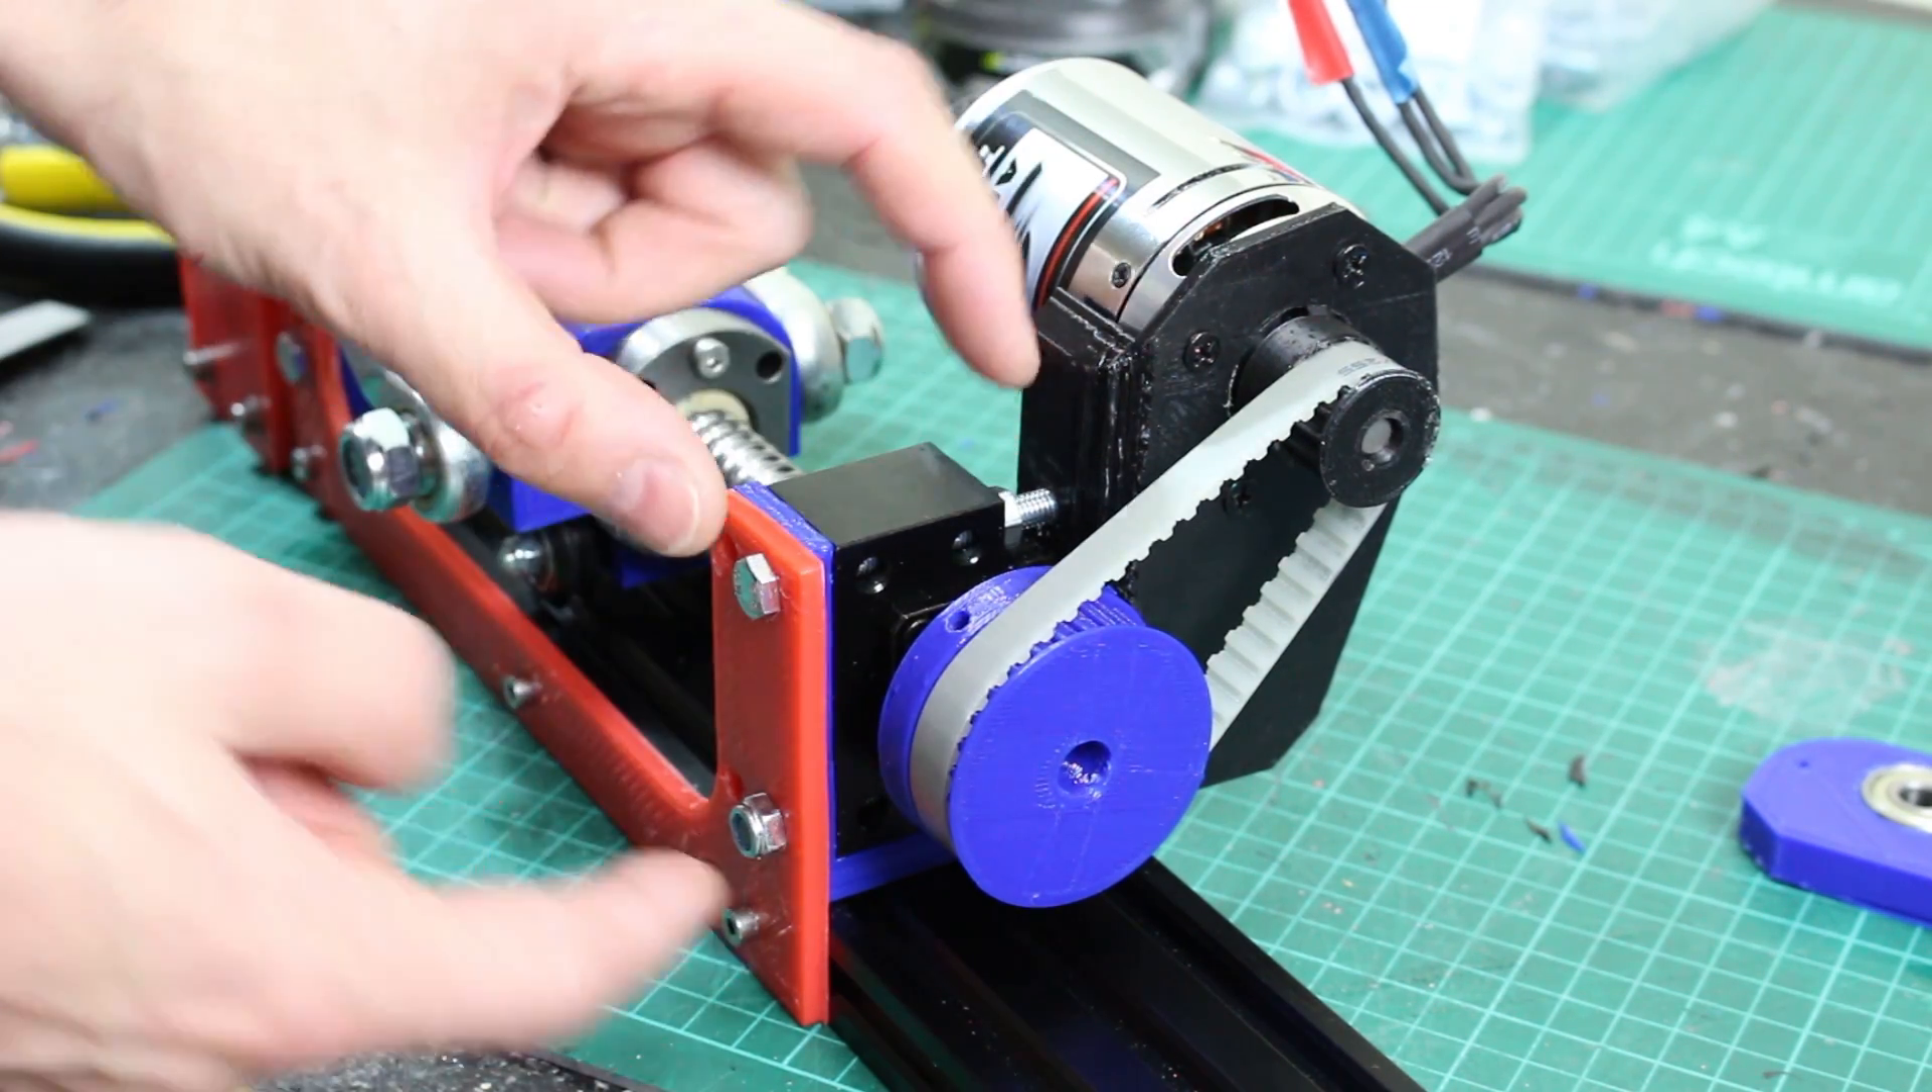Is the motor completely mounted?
Yes.